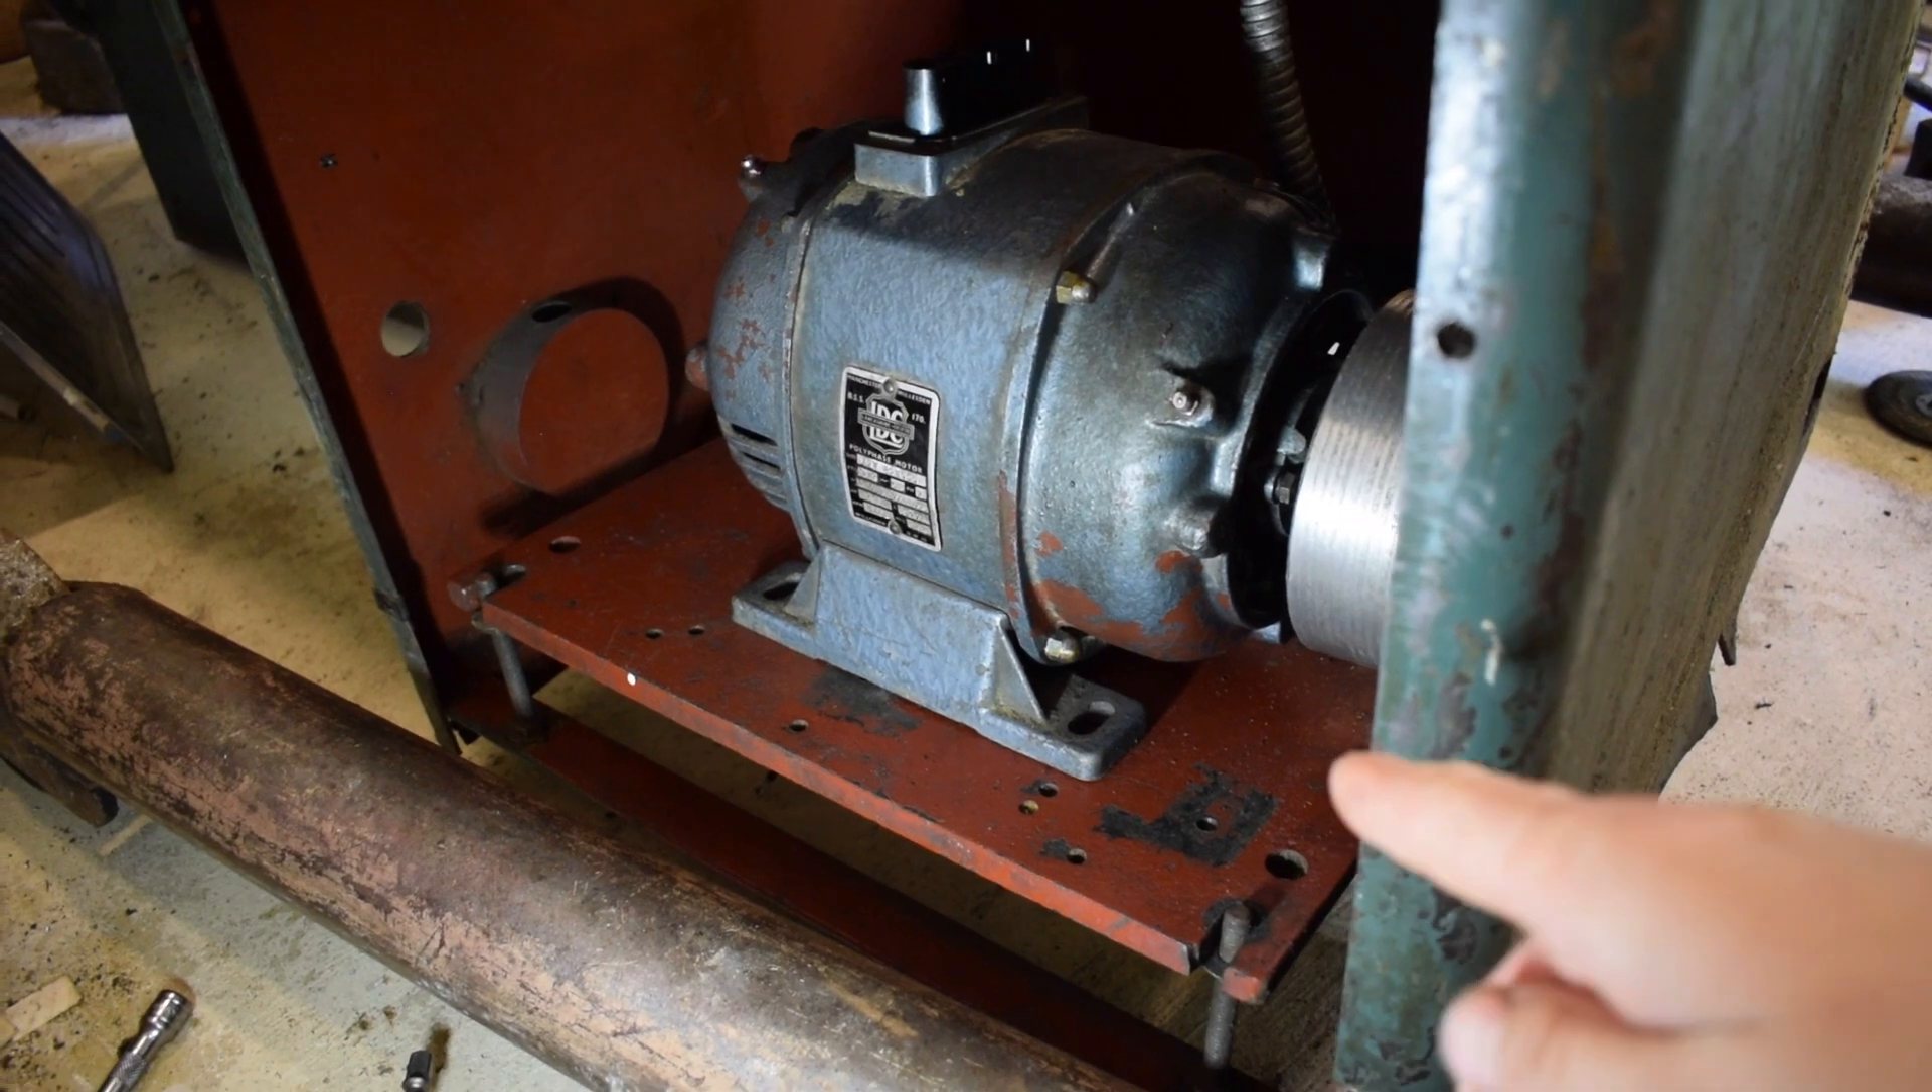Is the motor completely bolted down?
No.